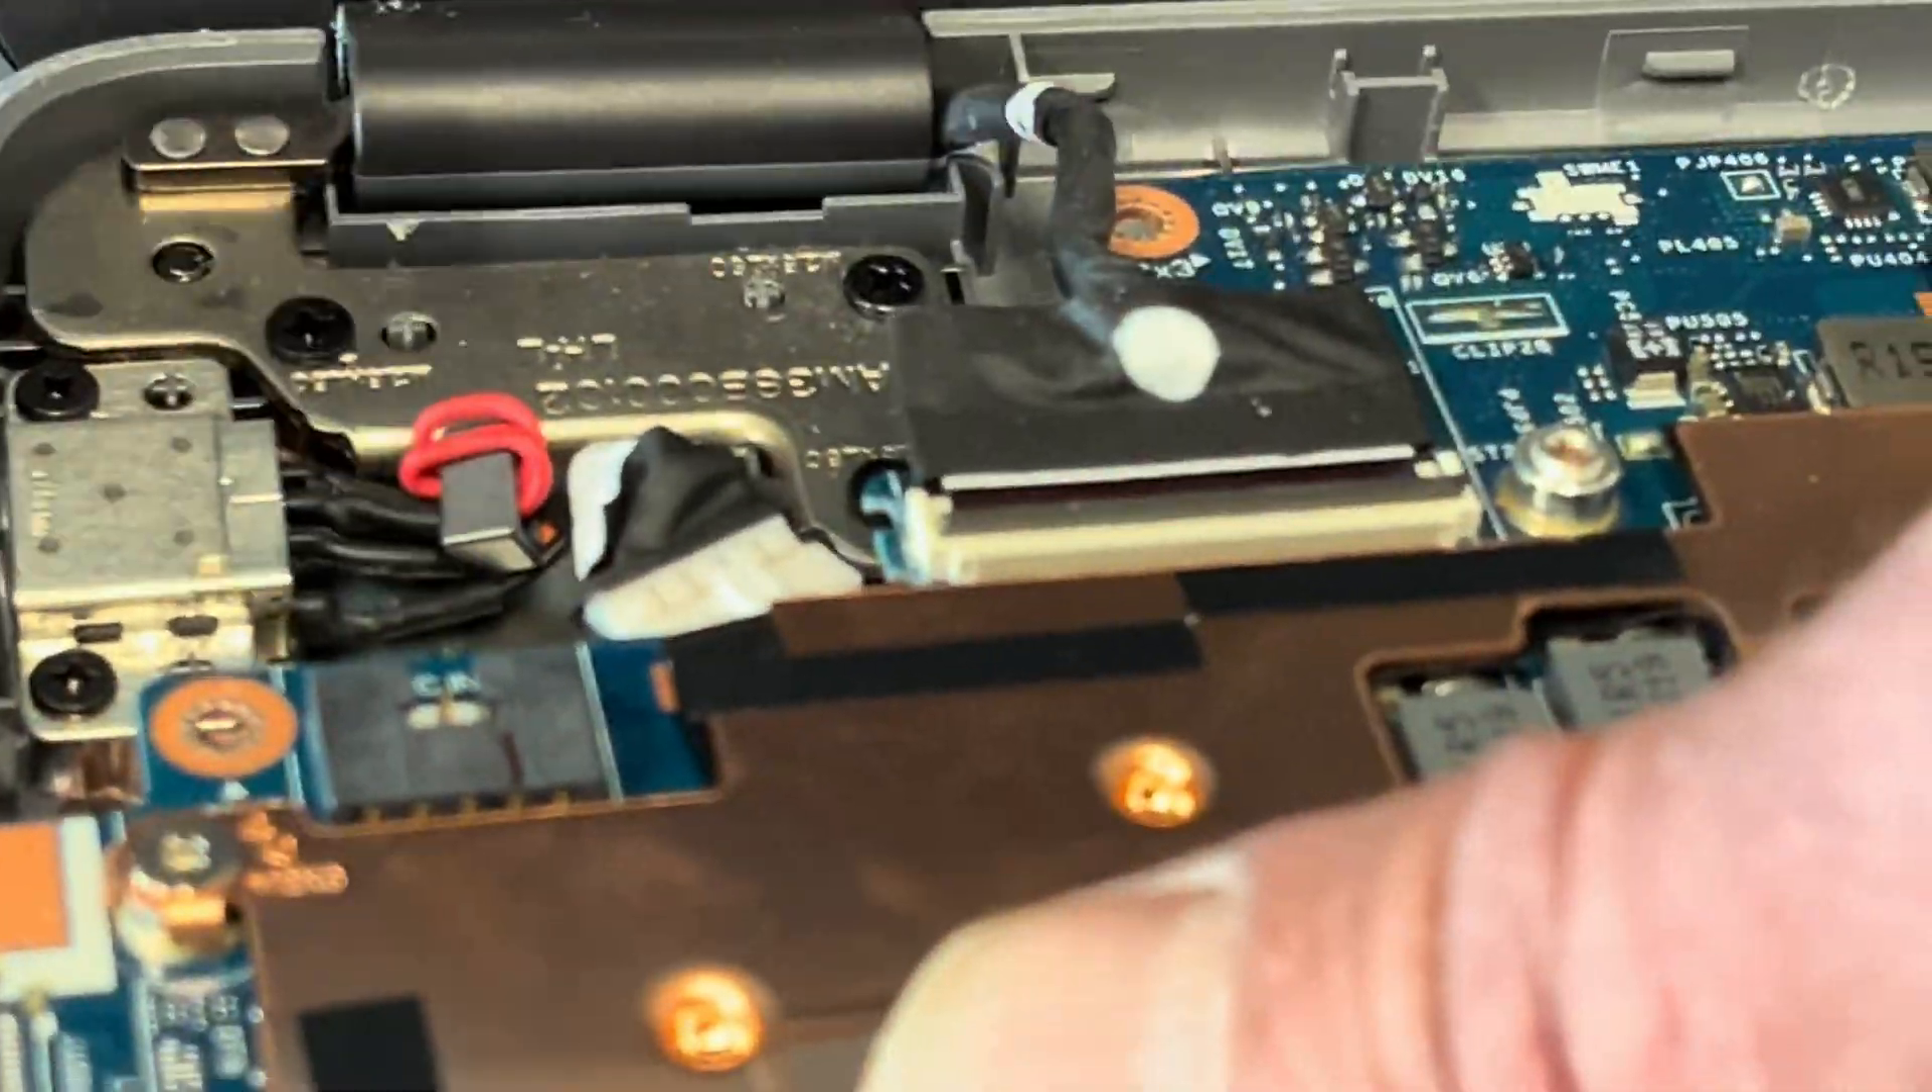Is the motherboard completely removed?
No.